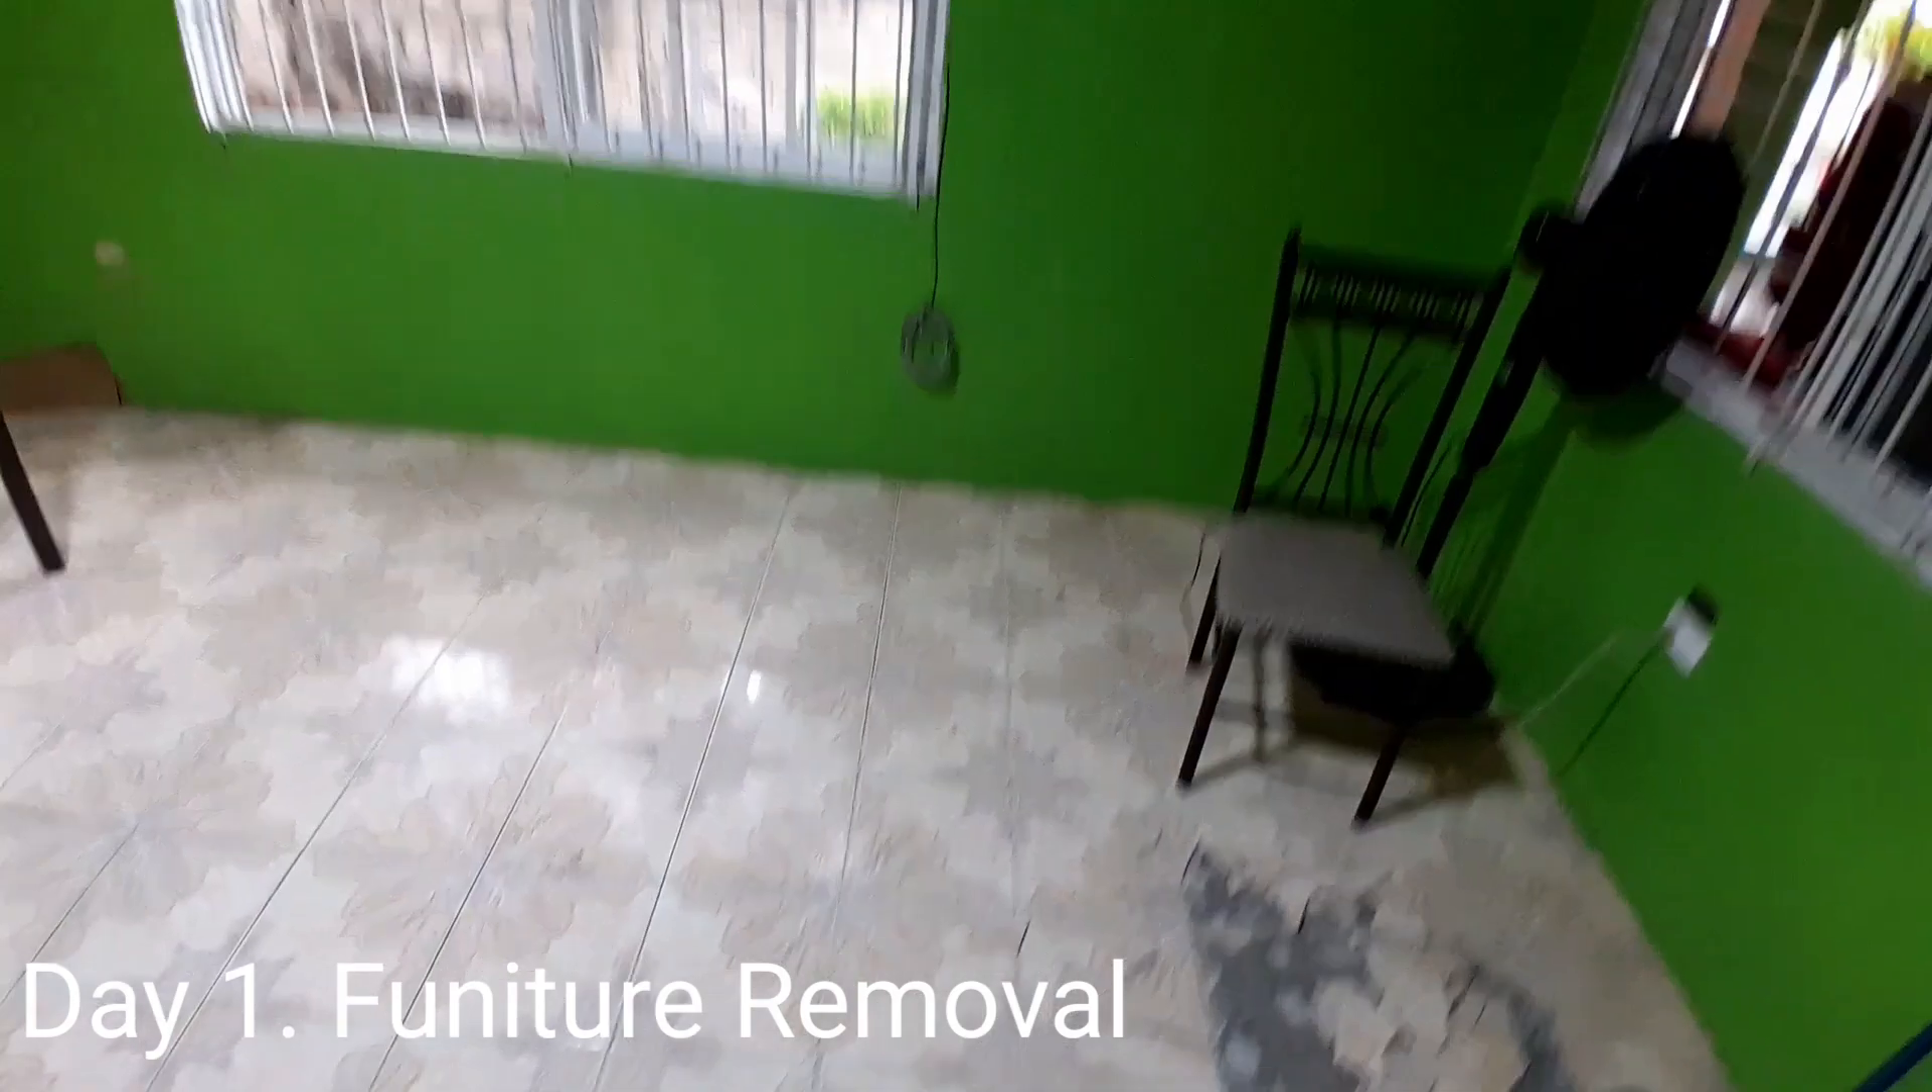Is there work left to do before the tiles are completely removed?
Yes.